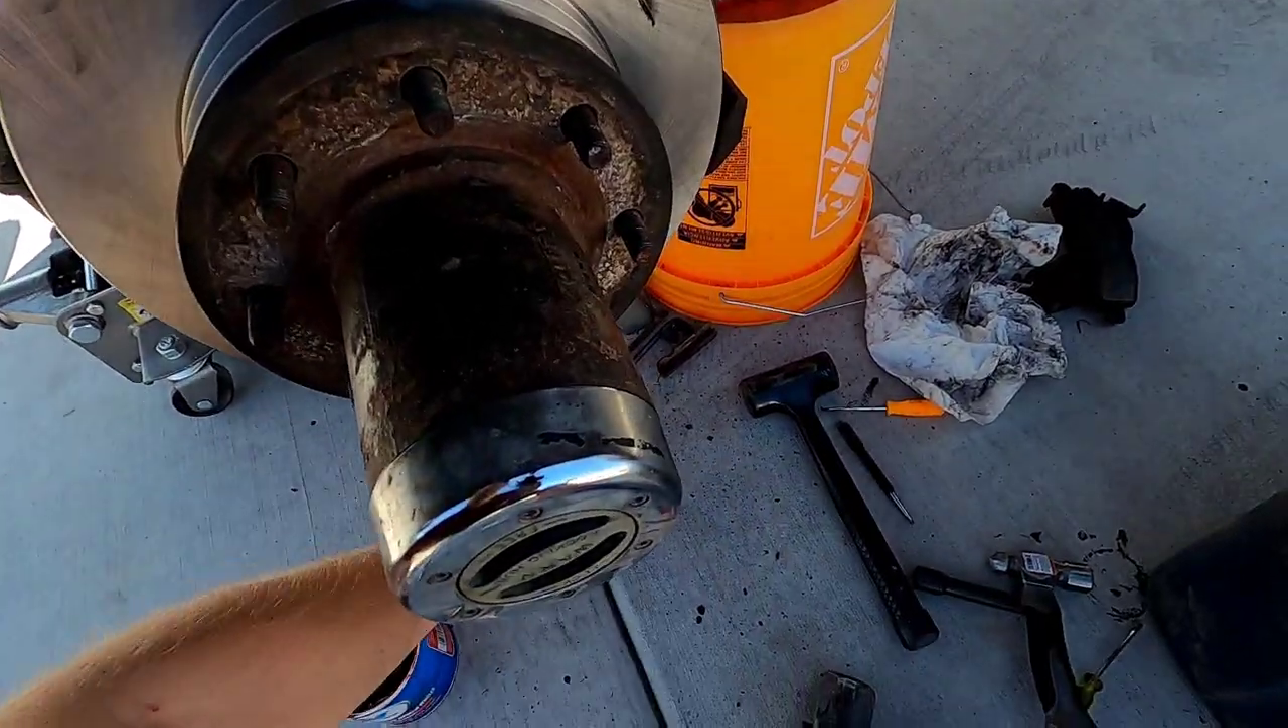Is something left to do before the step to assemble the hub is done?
No.